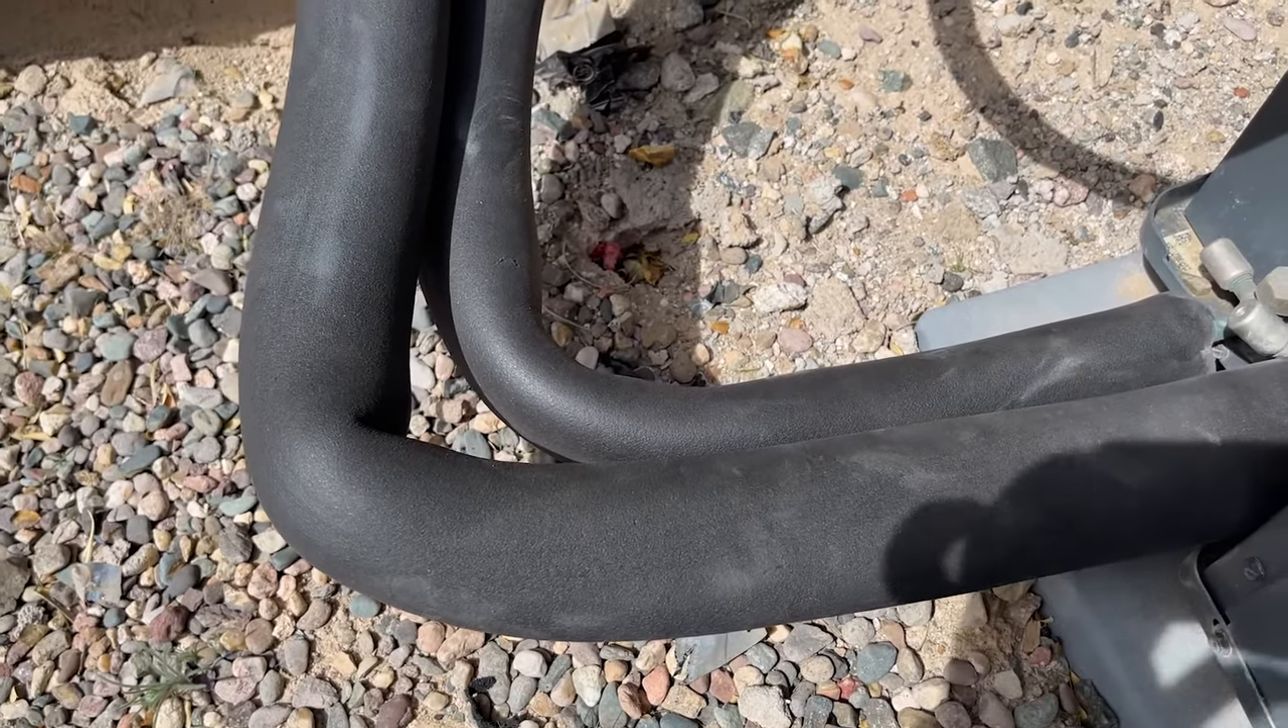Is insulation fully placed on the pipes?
Yes.